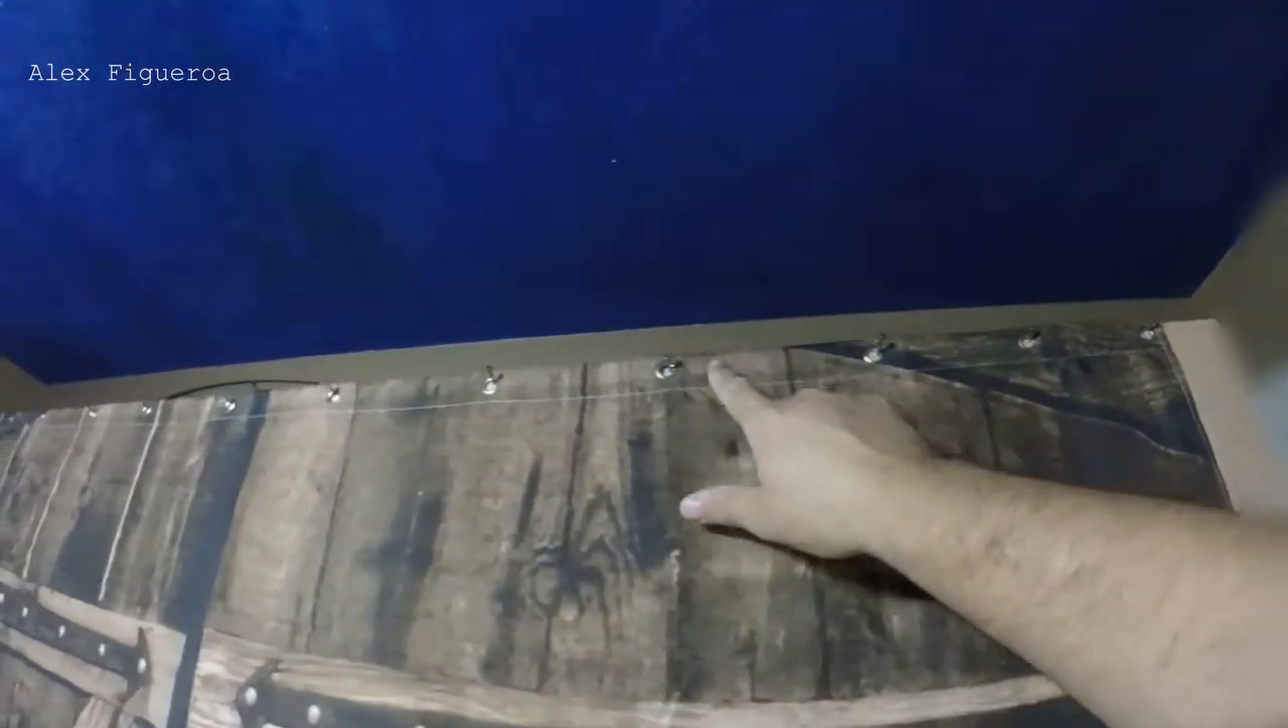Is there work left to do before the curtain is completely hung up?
No.